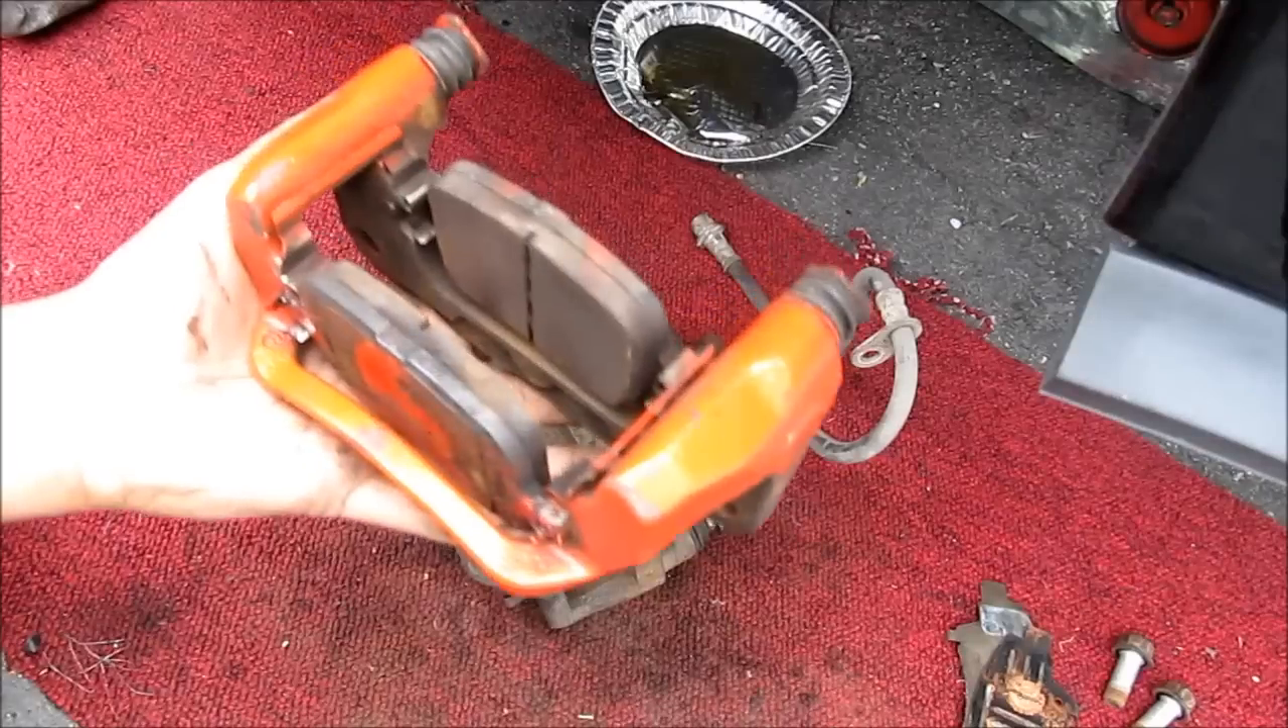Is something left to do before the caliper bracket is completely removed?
No.